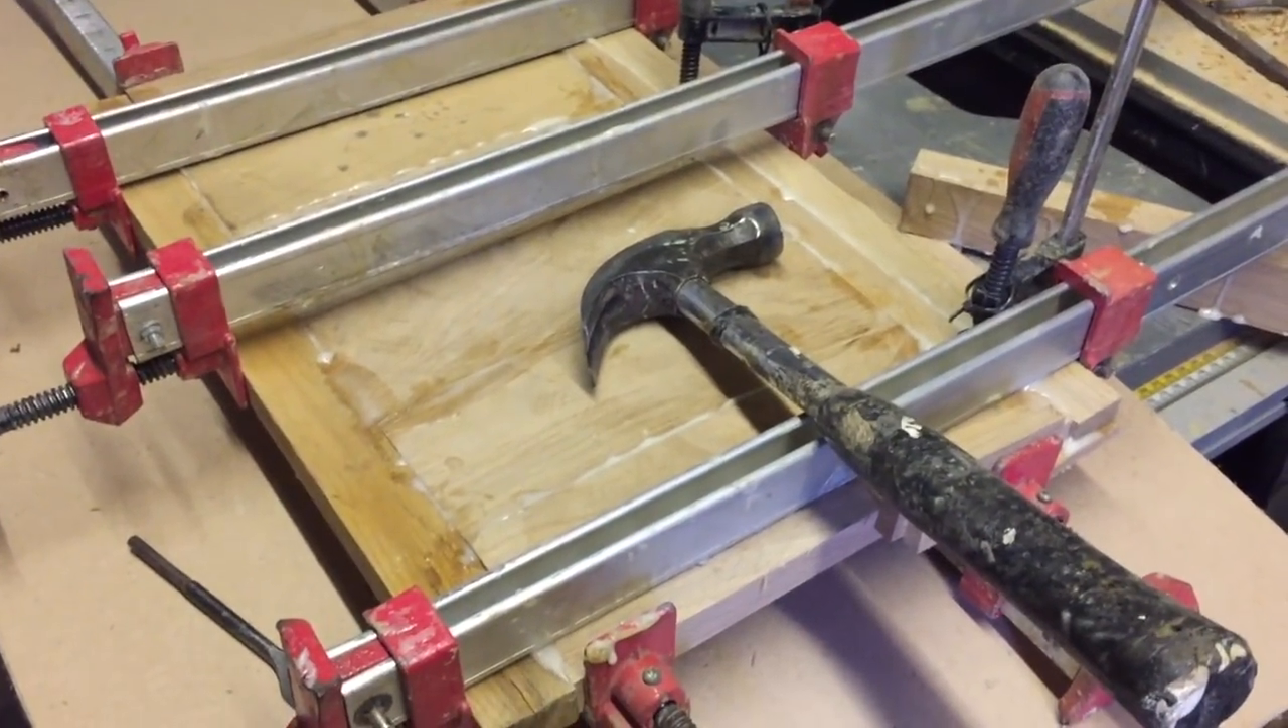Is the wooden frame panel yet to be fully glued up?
No.